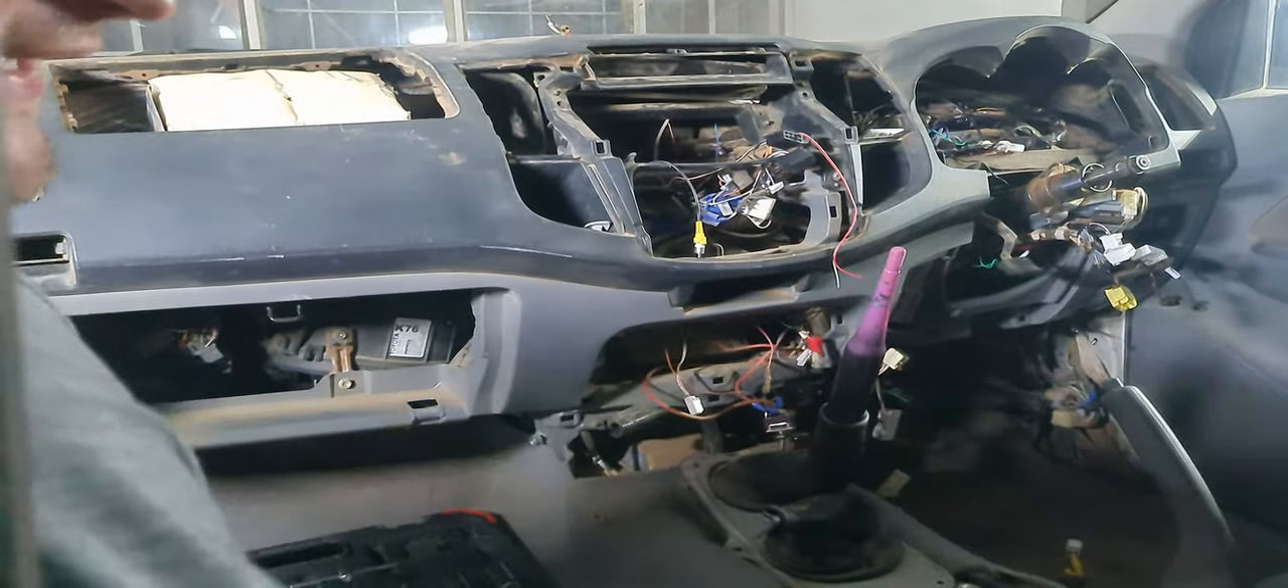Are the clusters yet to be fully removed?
No.